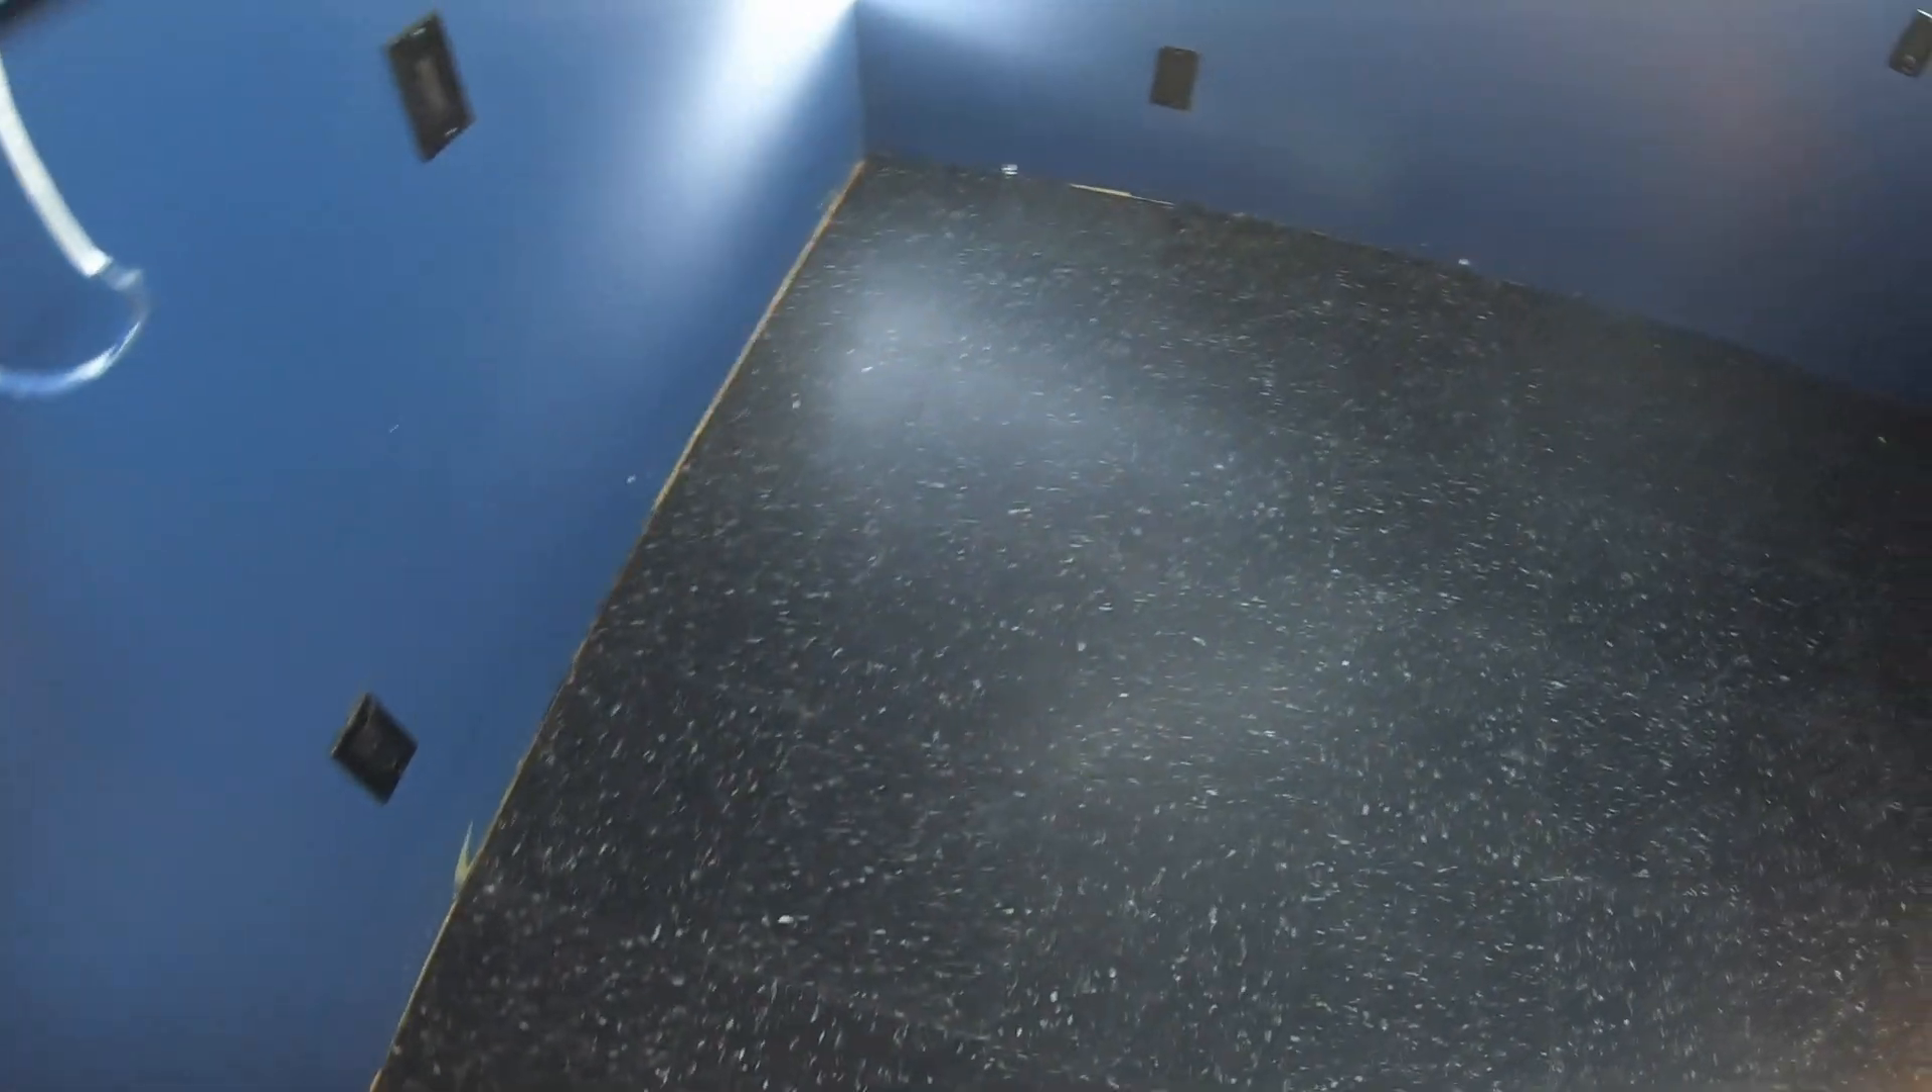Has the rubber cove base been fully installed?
No.